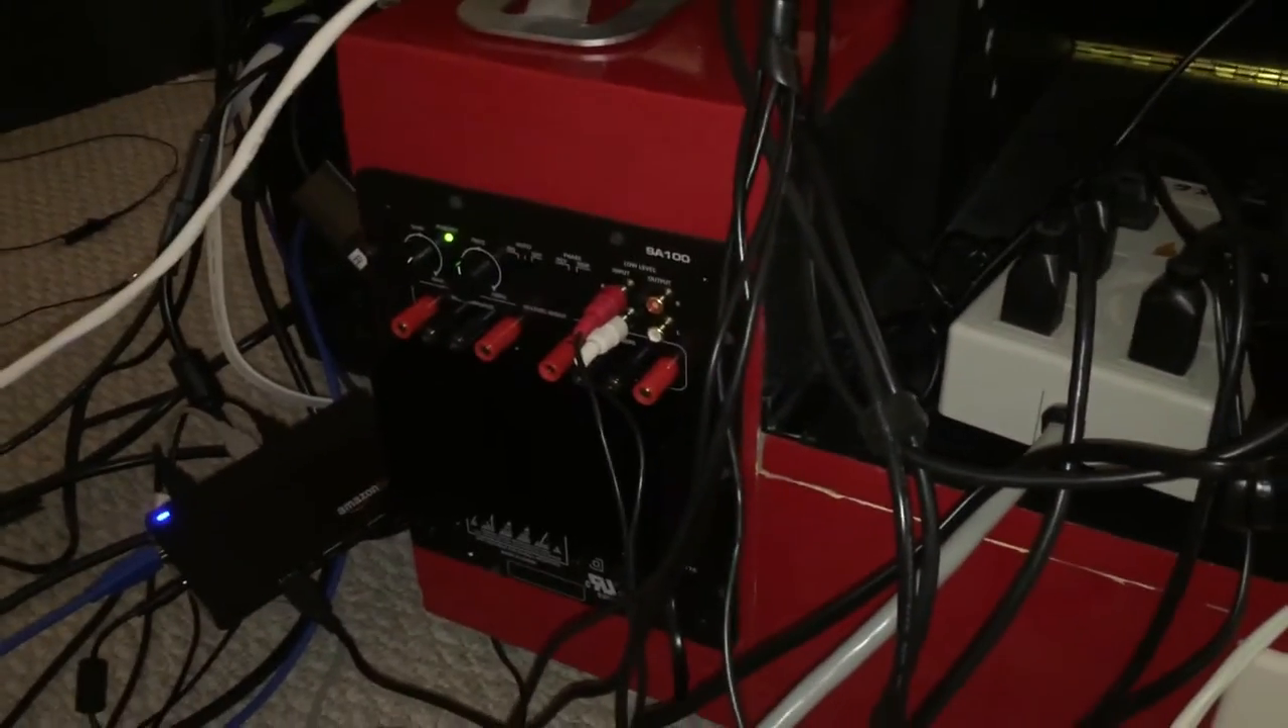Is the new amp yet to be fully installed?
No.